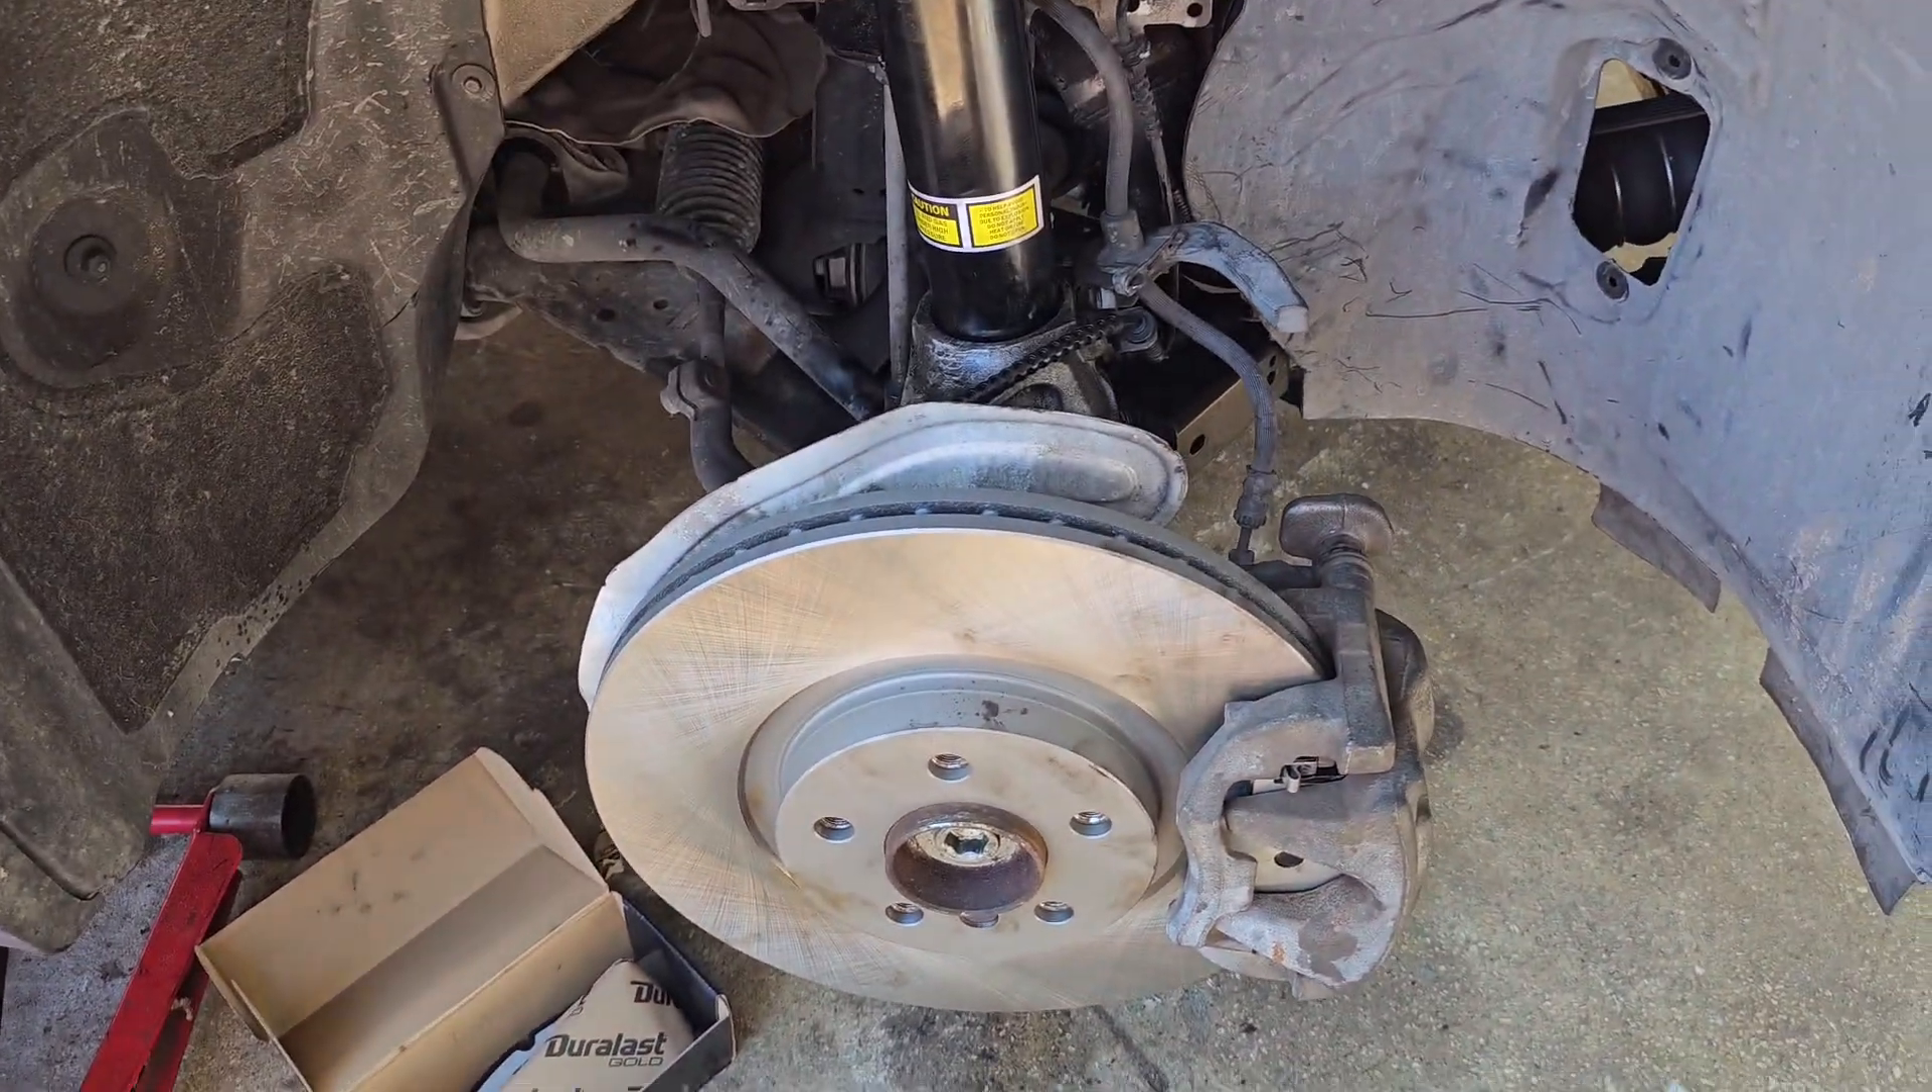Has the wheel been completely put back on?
No.